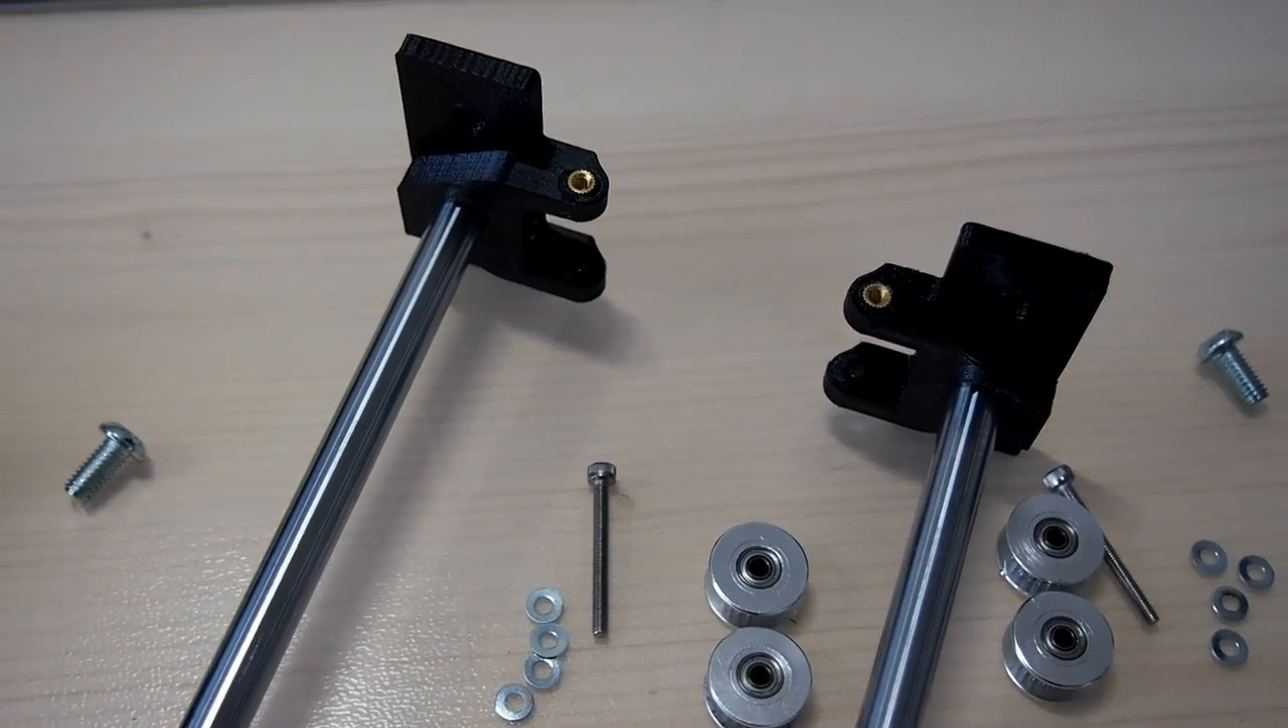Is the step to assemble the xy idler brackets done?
No.